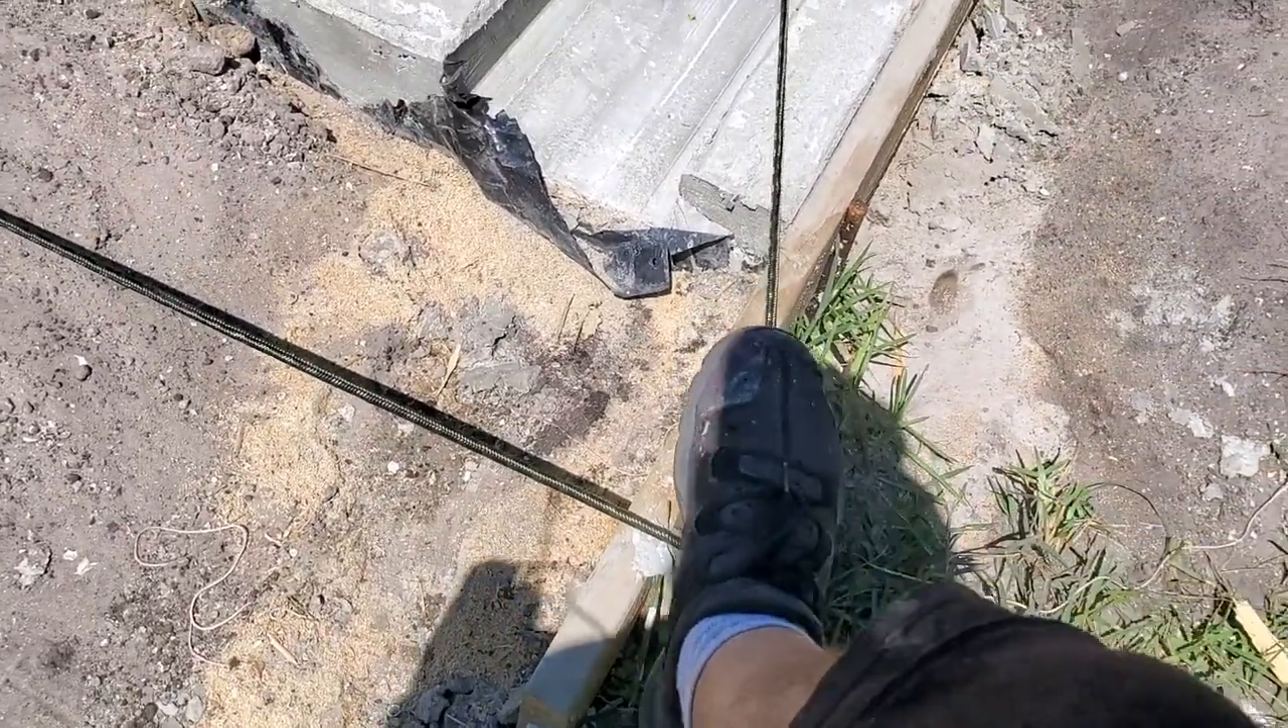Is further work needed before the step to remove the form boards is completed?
Yes.